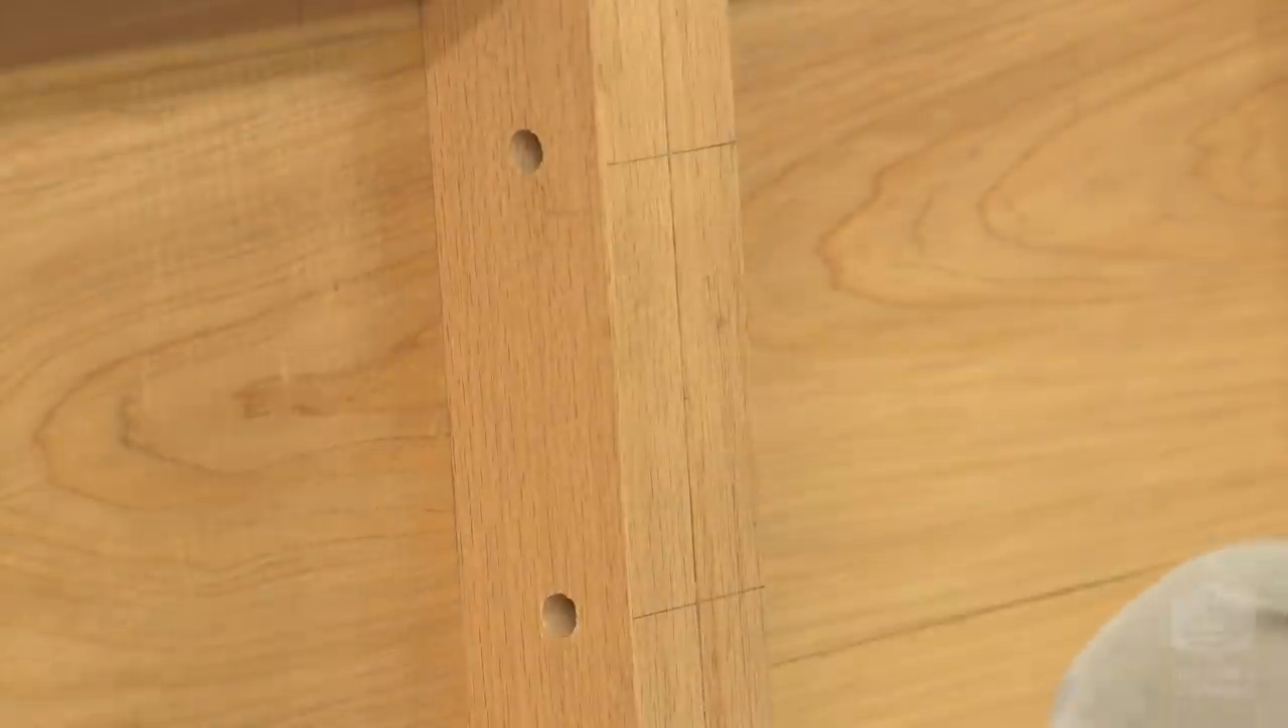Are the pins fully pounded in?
No.